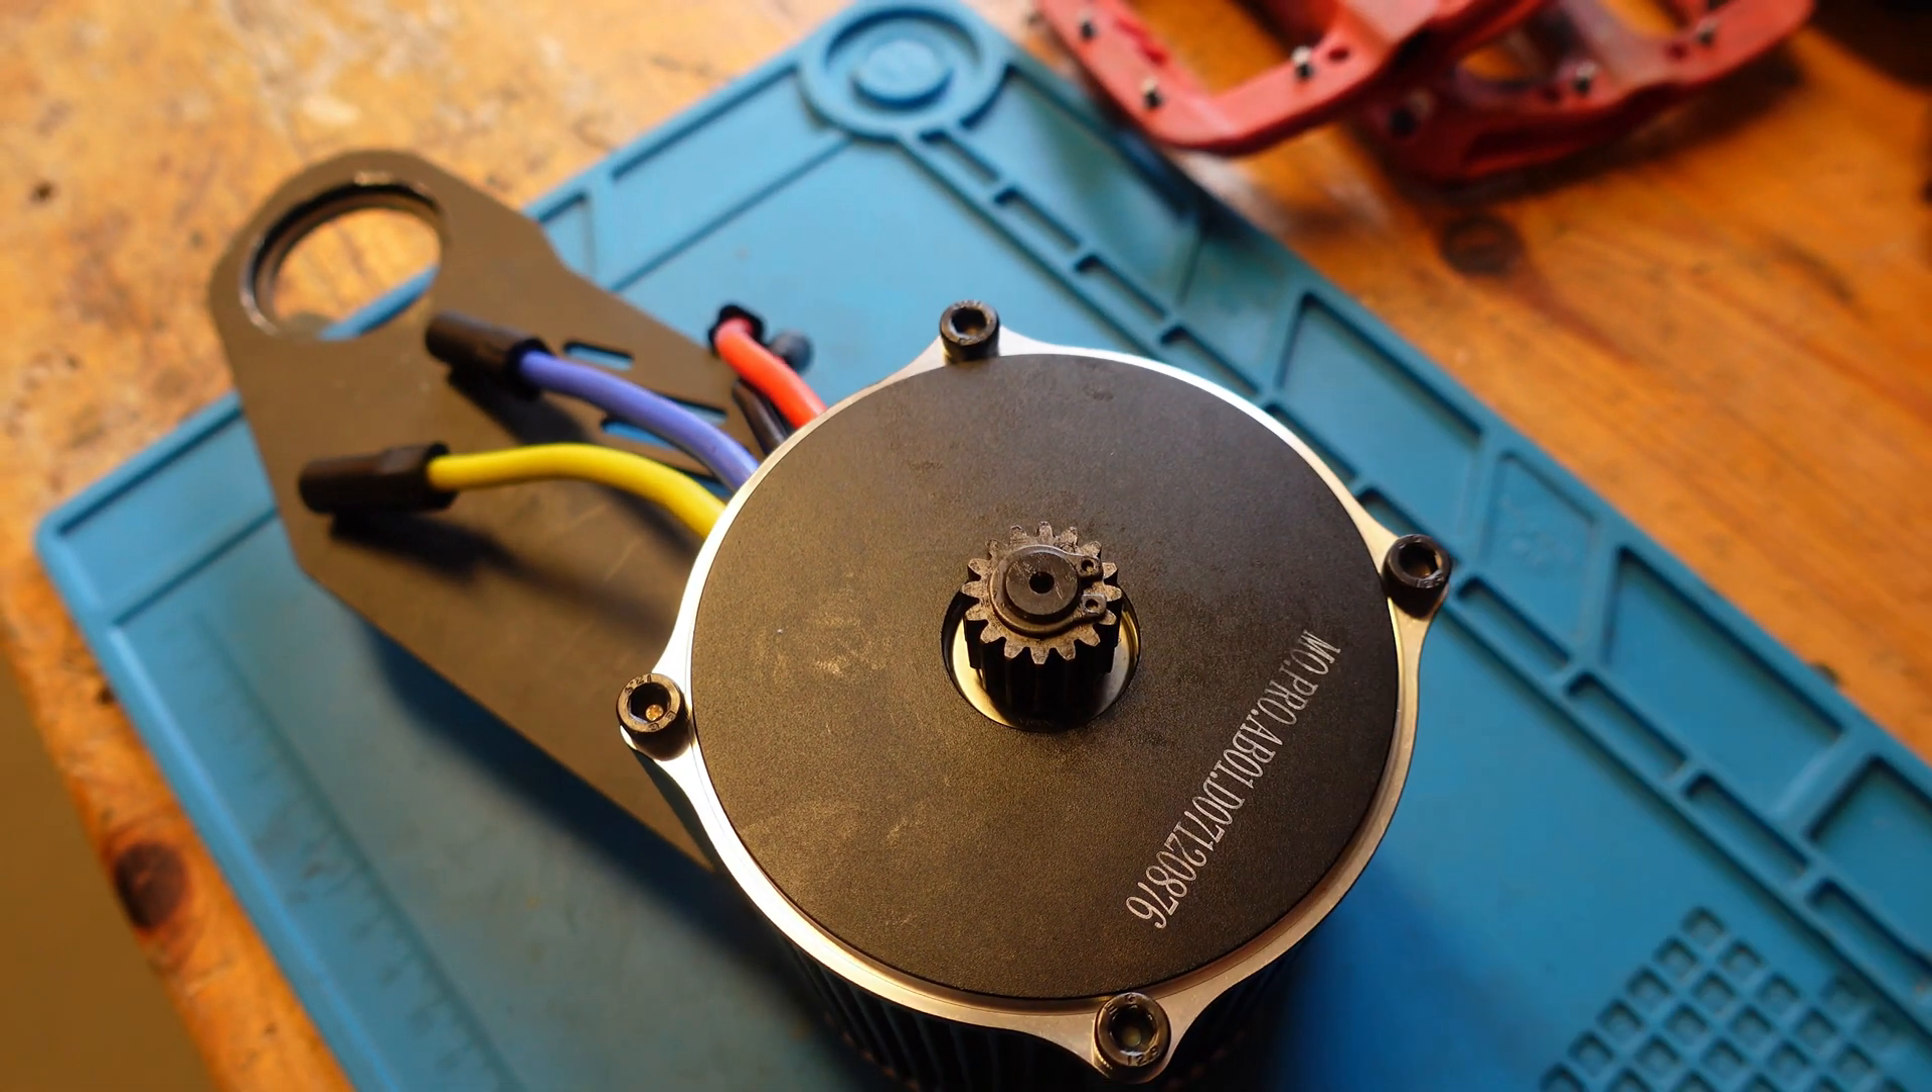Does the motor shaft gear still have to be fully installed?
No.